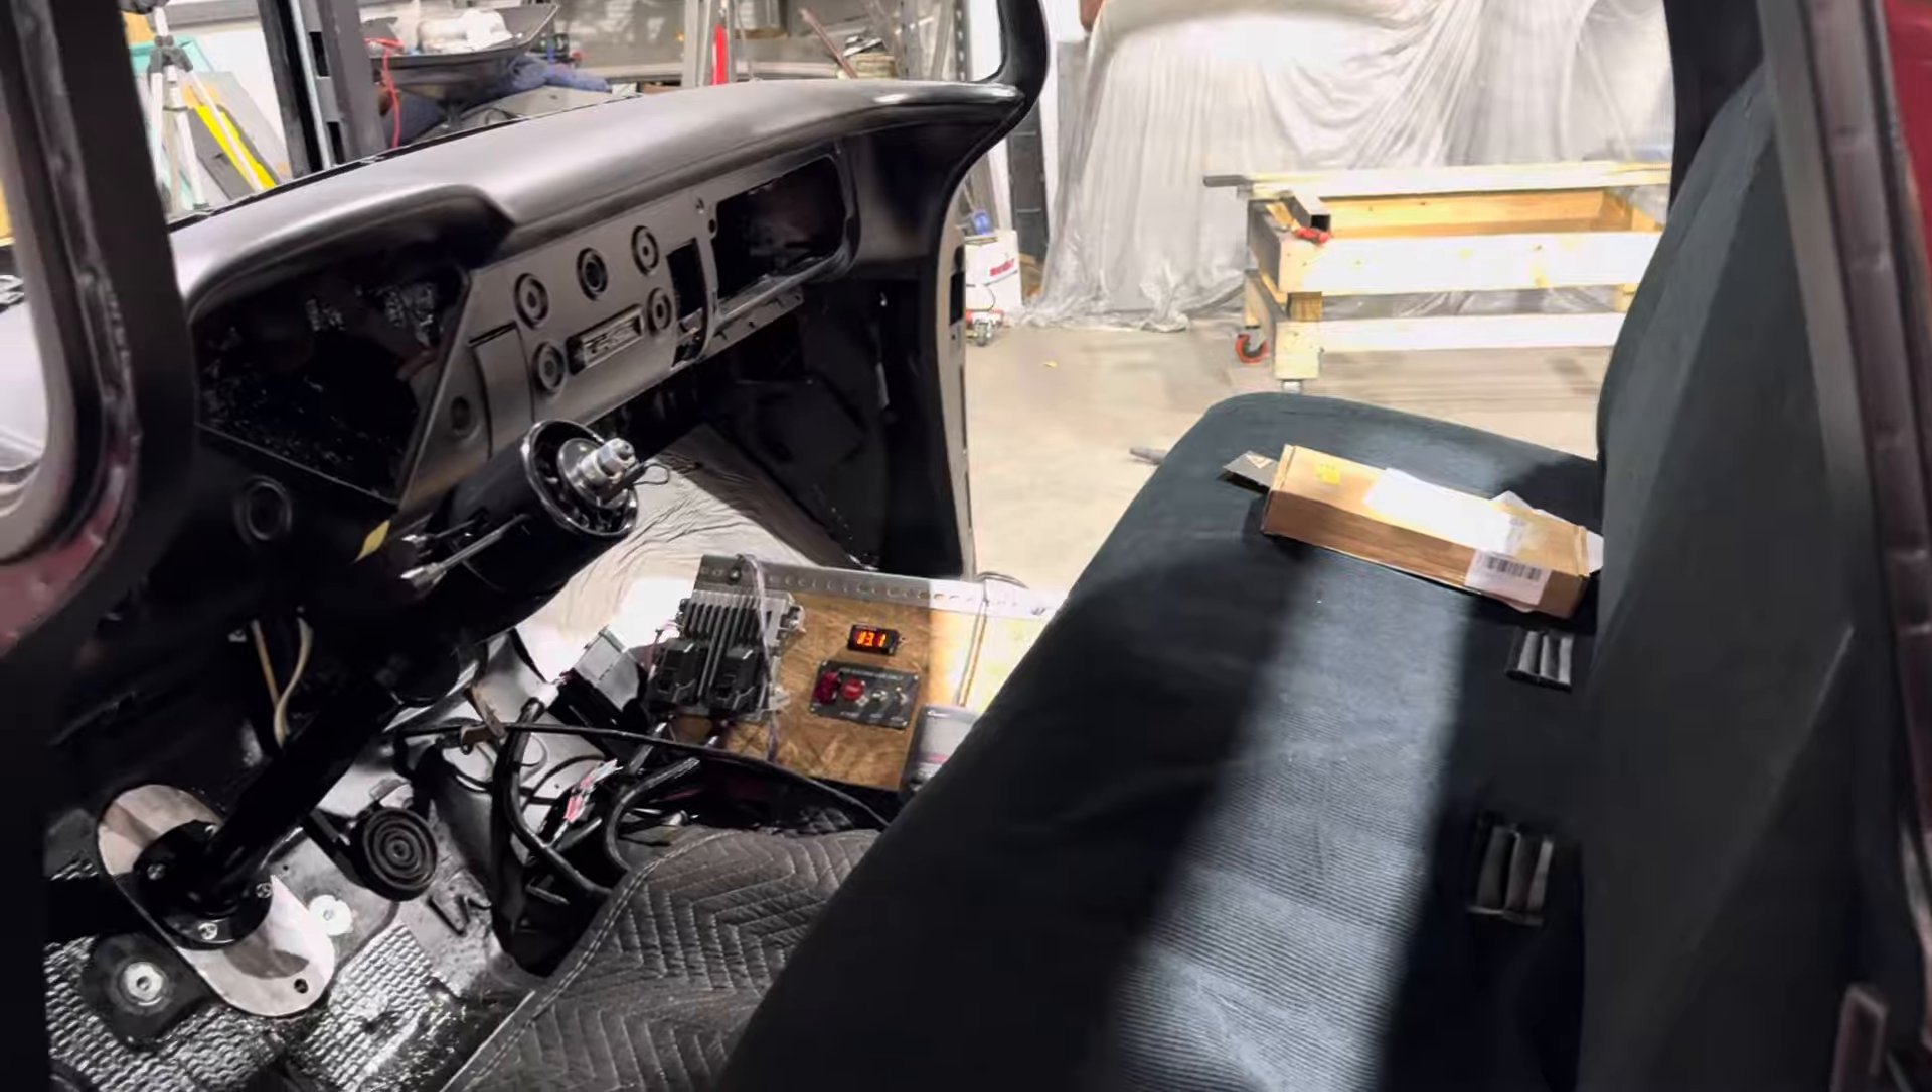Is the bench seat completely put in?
Yes.